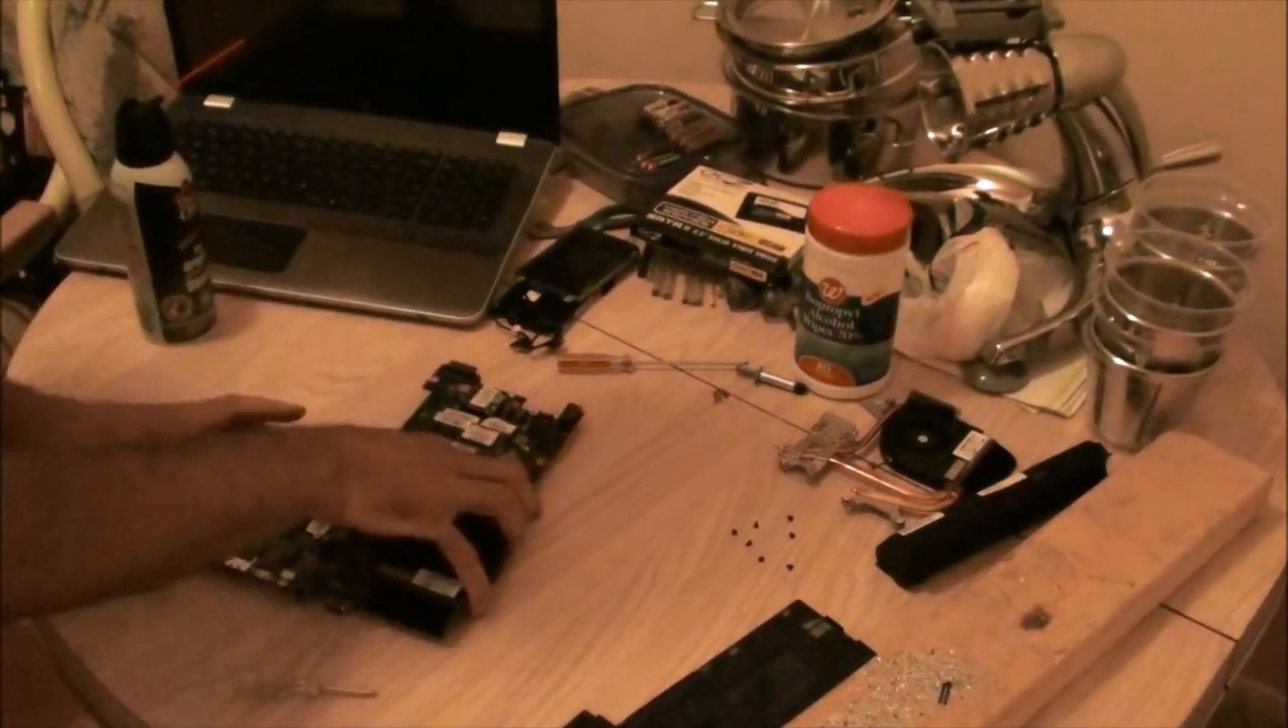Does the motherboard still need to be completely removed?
No.